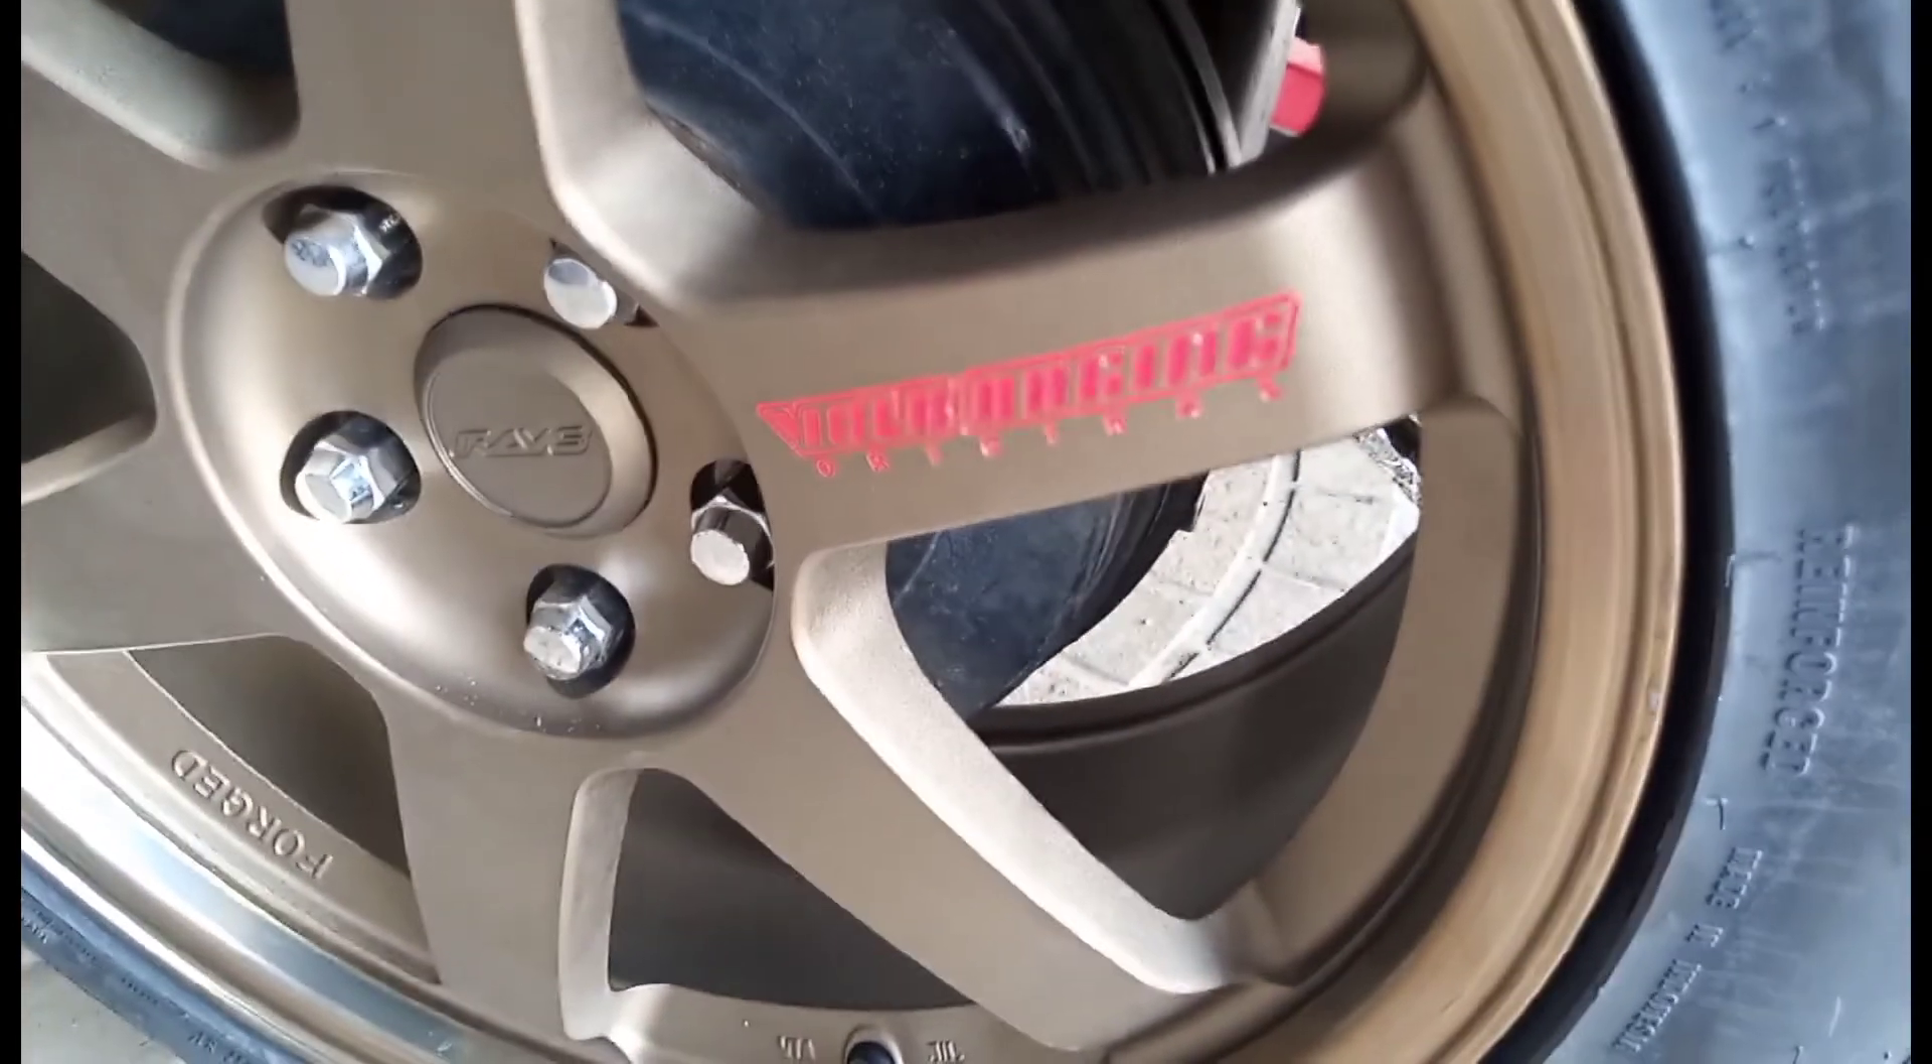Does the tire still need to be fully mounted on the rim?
No.